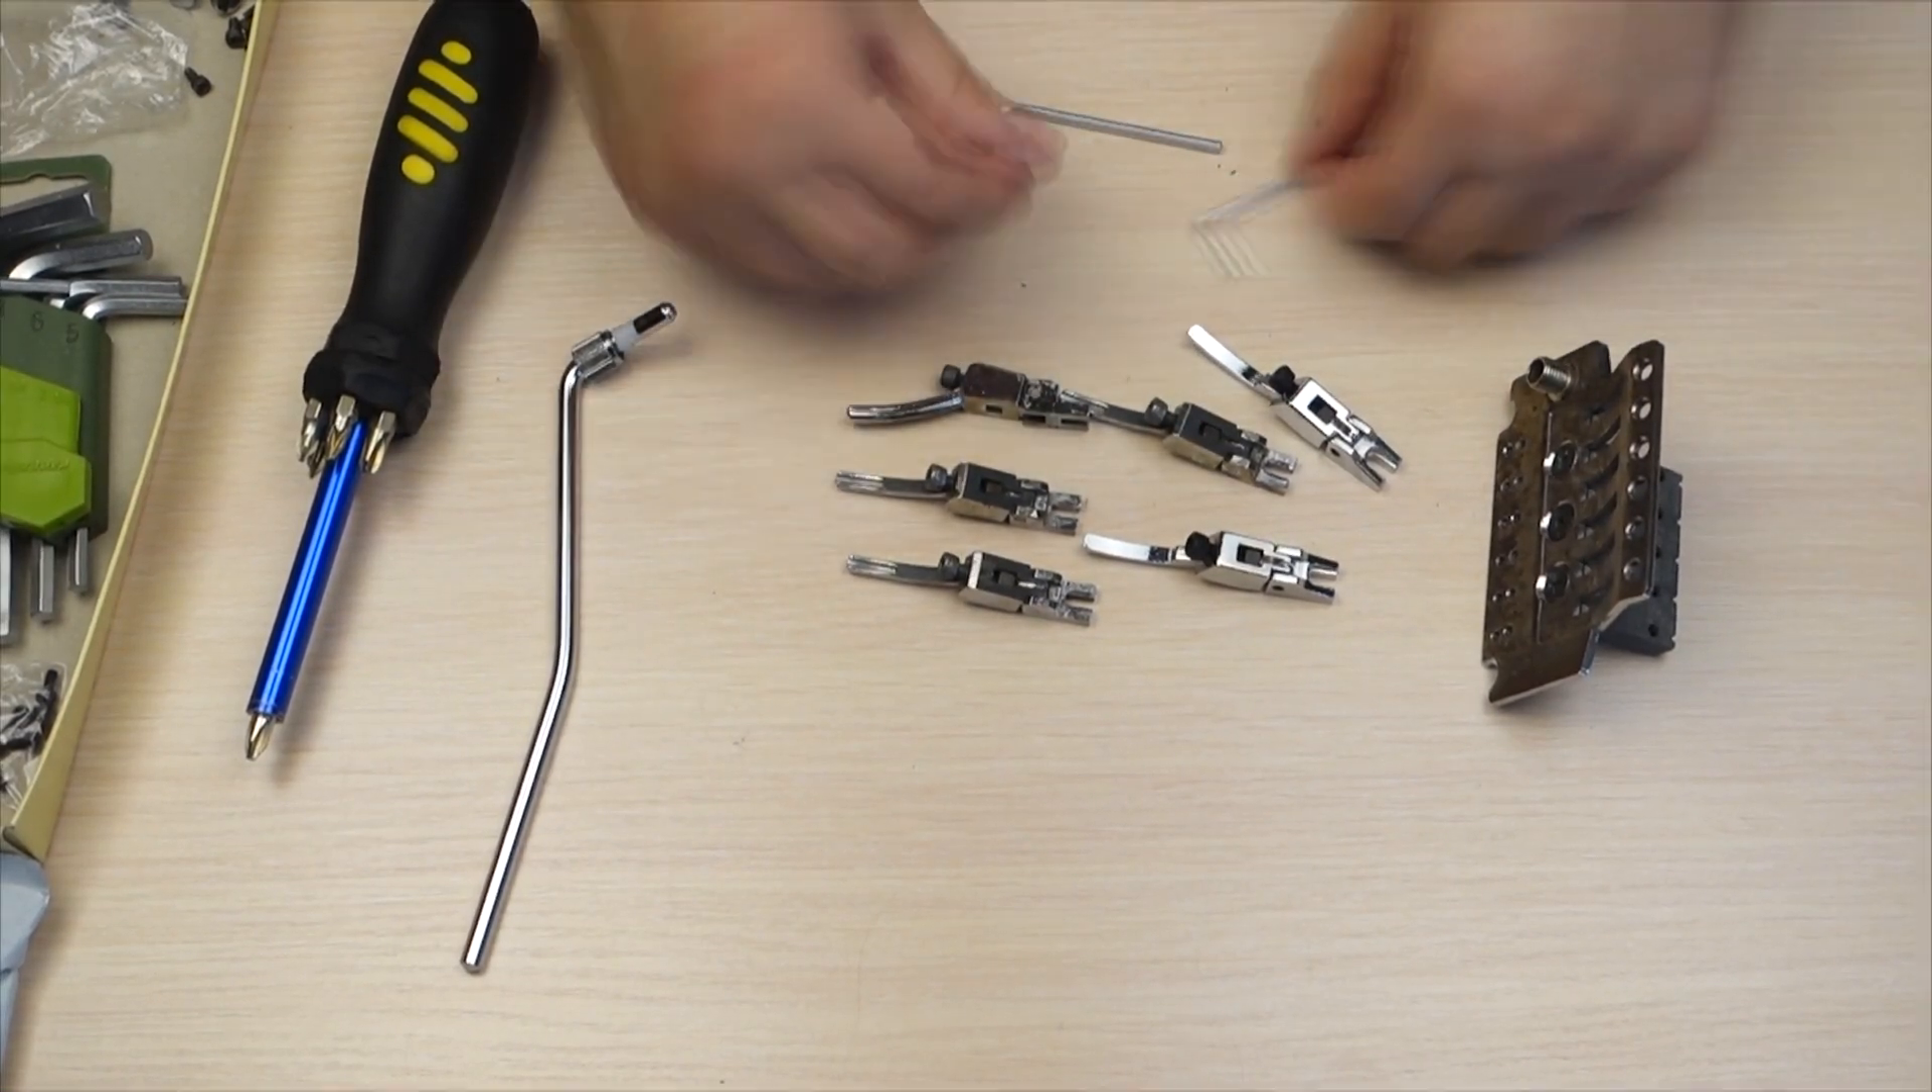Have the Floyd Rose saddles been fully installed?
No.